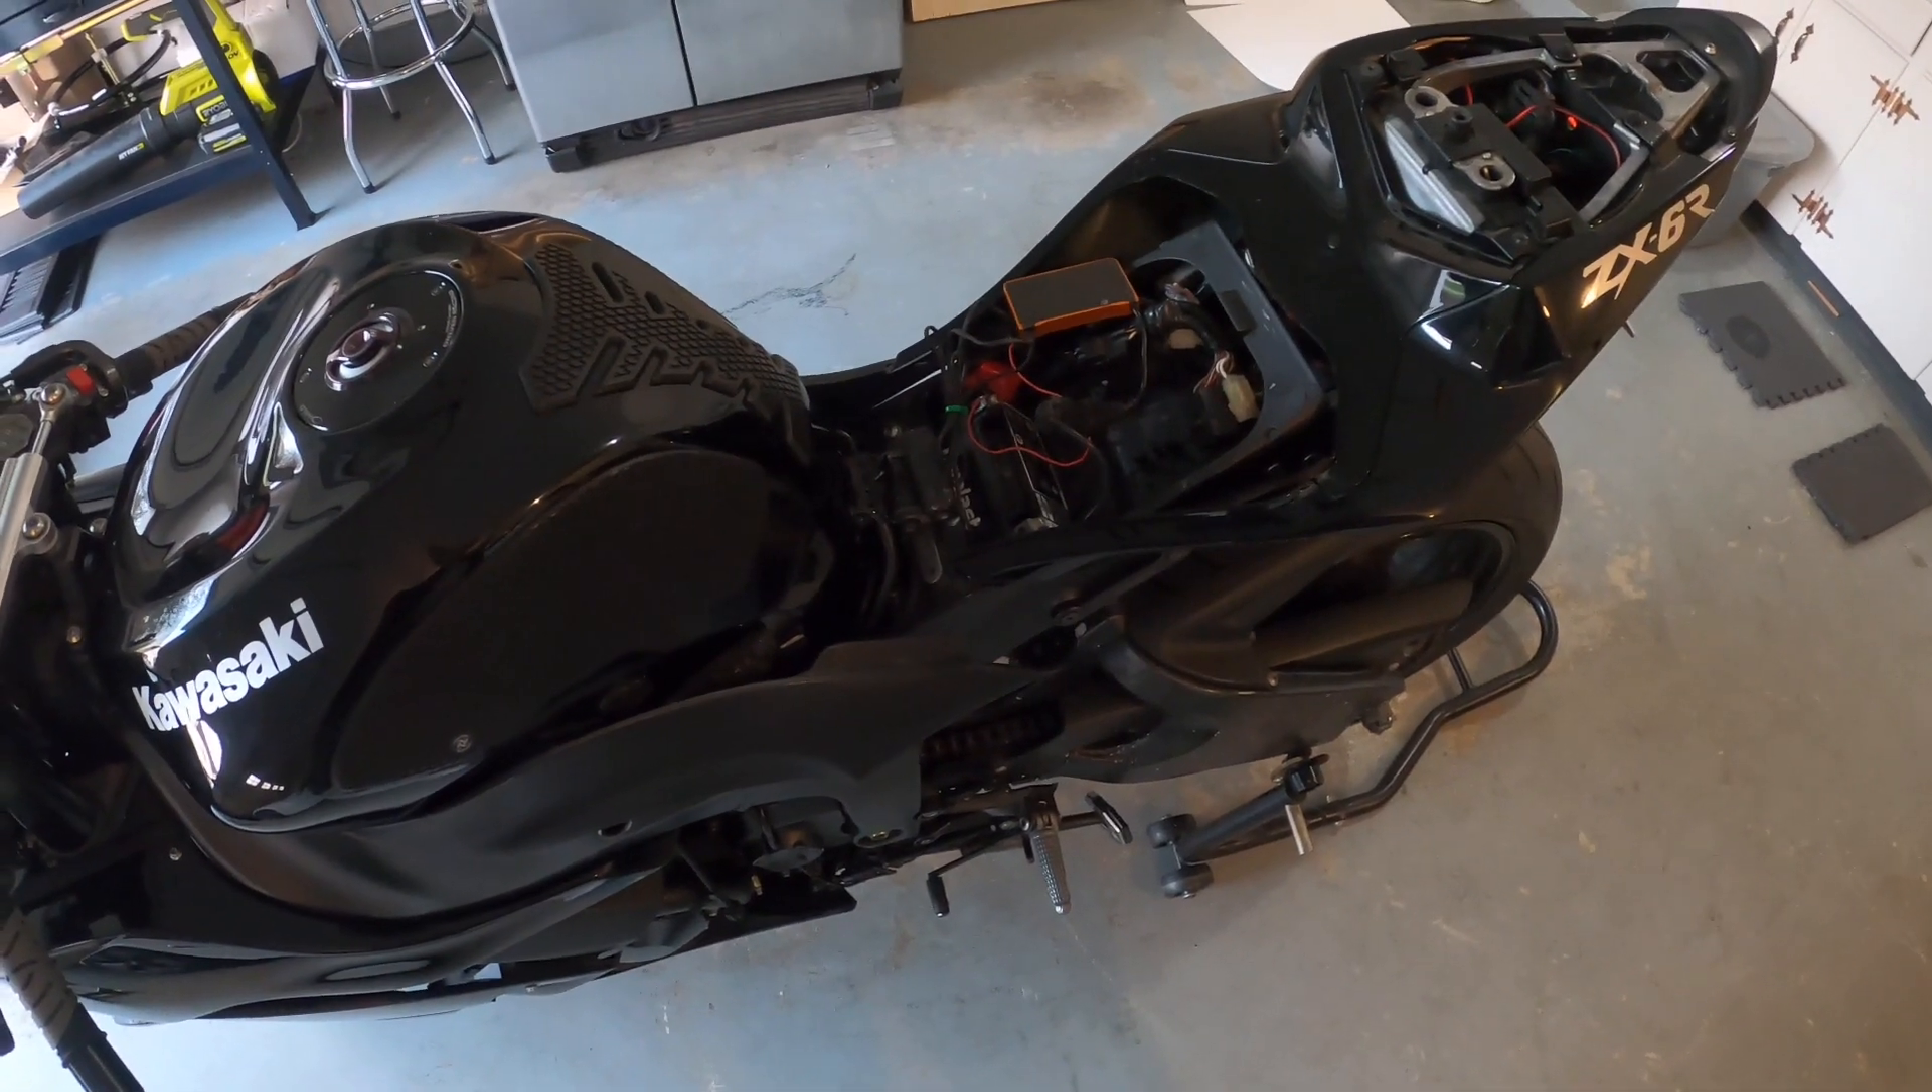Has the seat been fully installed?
No.